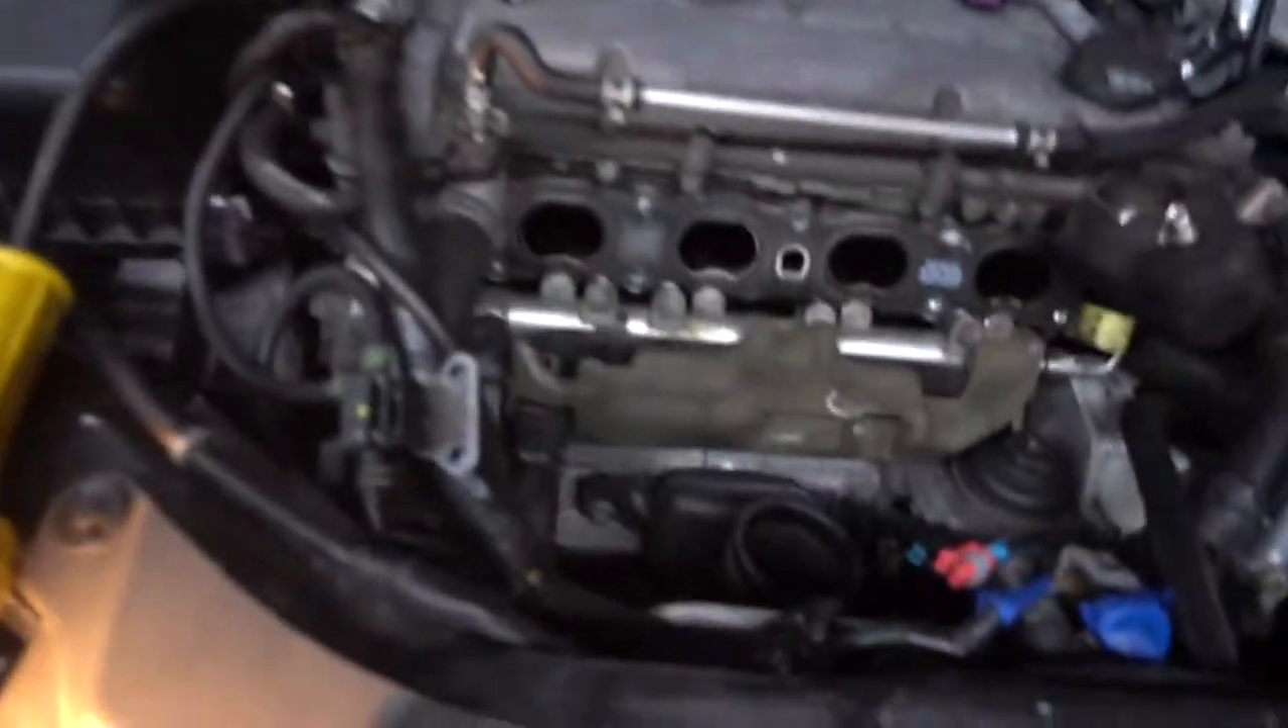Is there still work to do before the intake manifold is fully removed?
No.